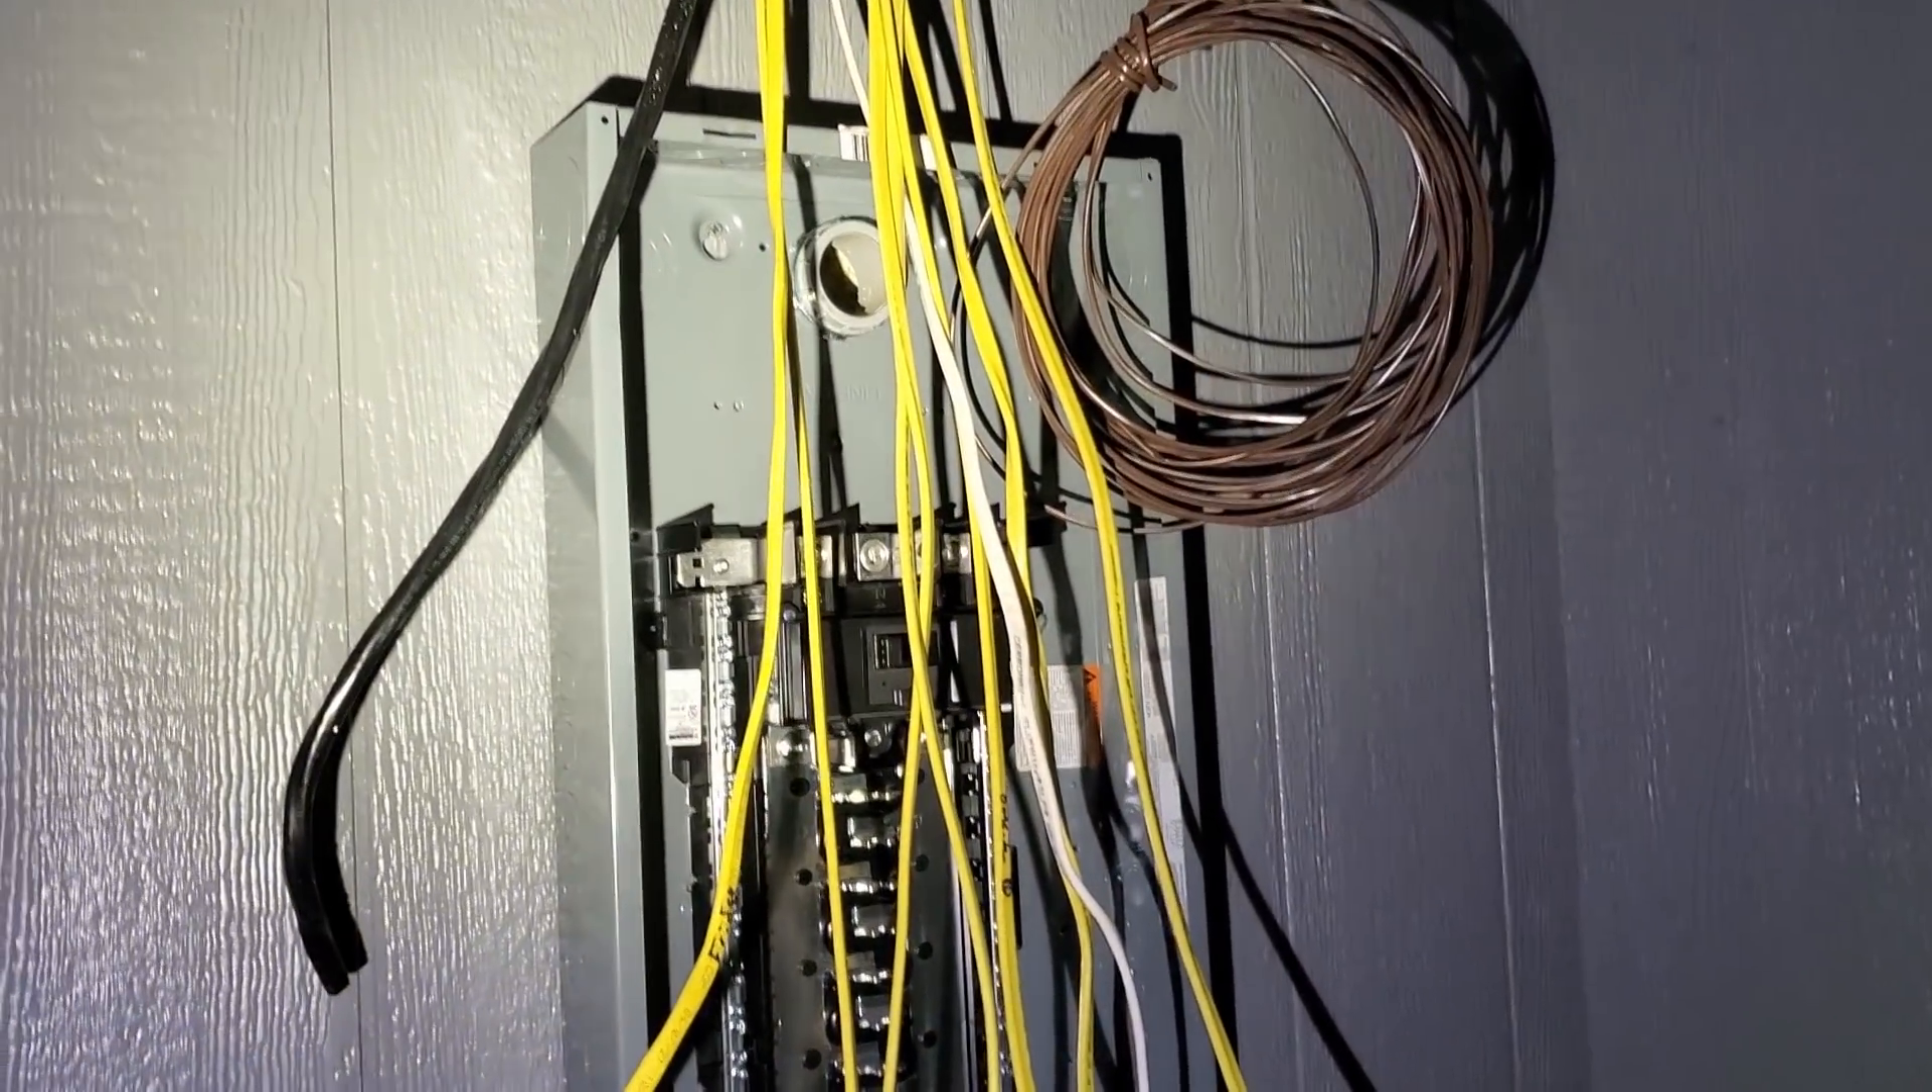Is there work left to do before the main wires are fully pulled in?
Yes.